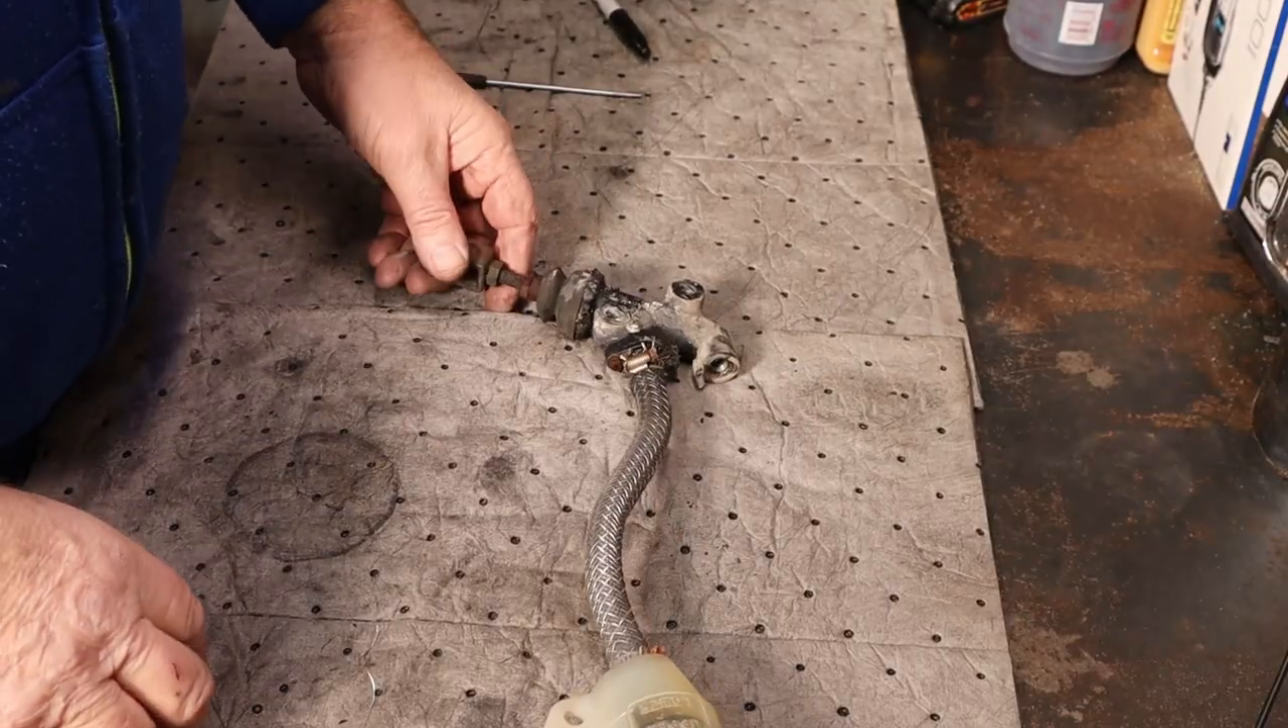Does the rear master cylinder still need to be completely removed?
No.